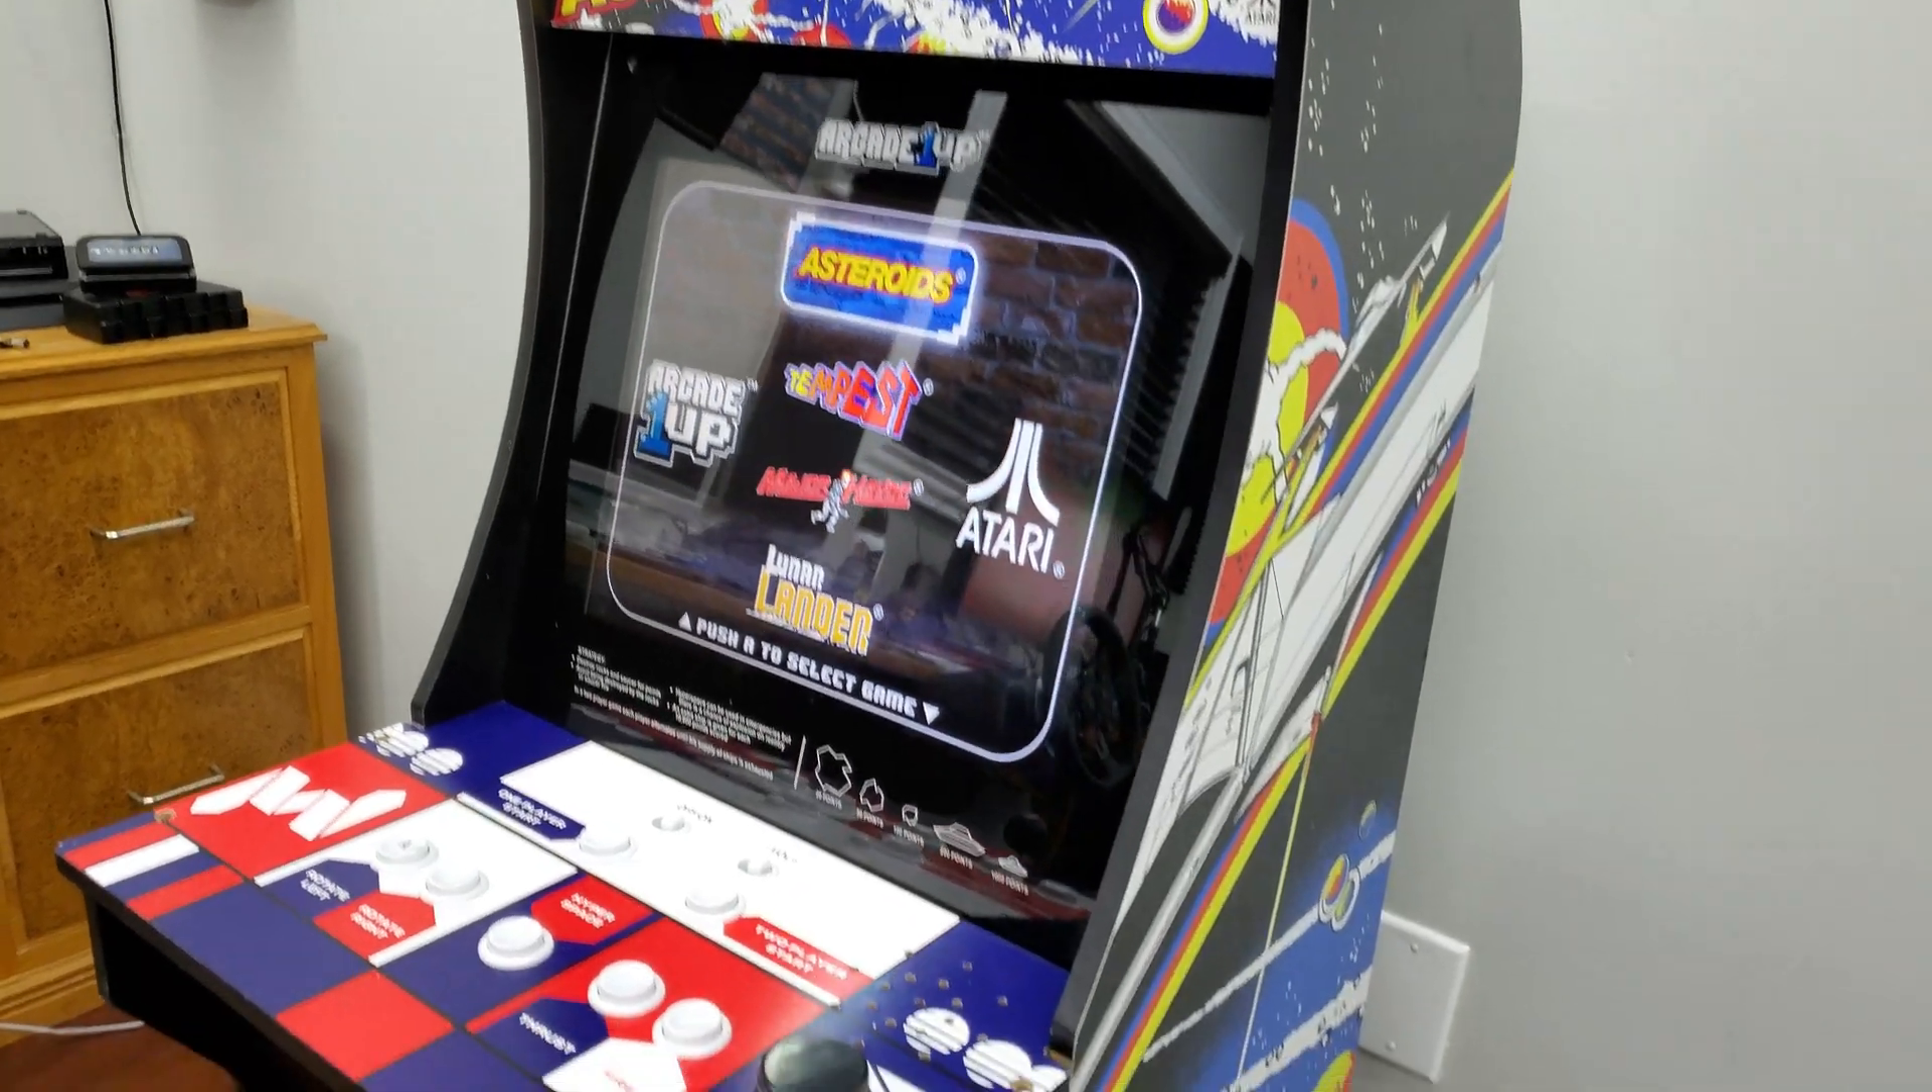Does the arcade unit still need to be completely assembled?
No.